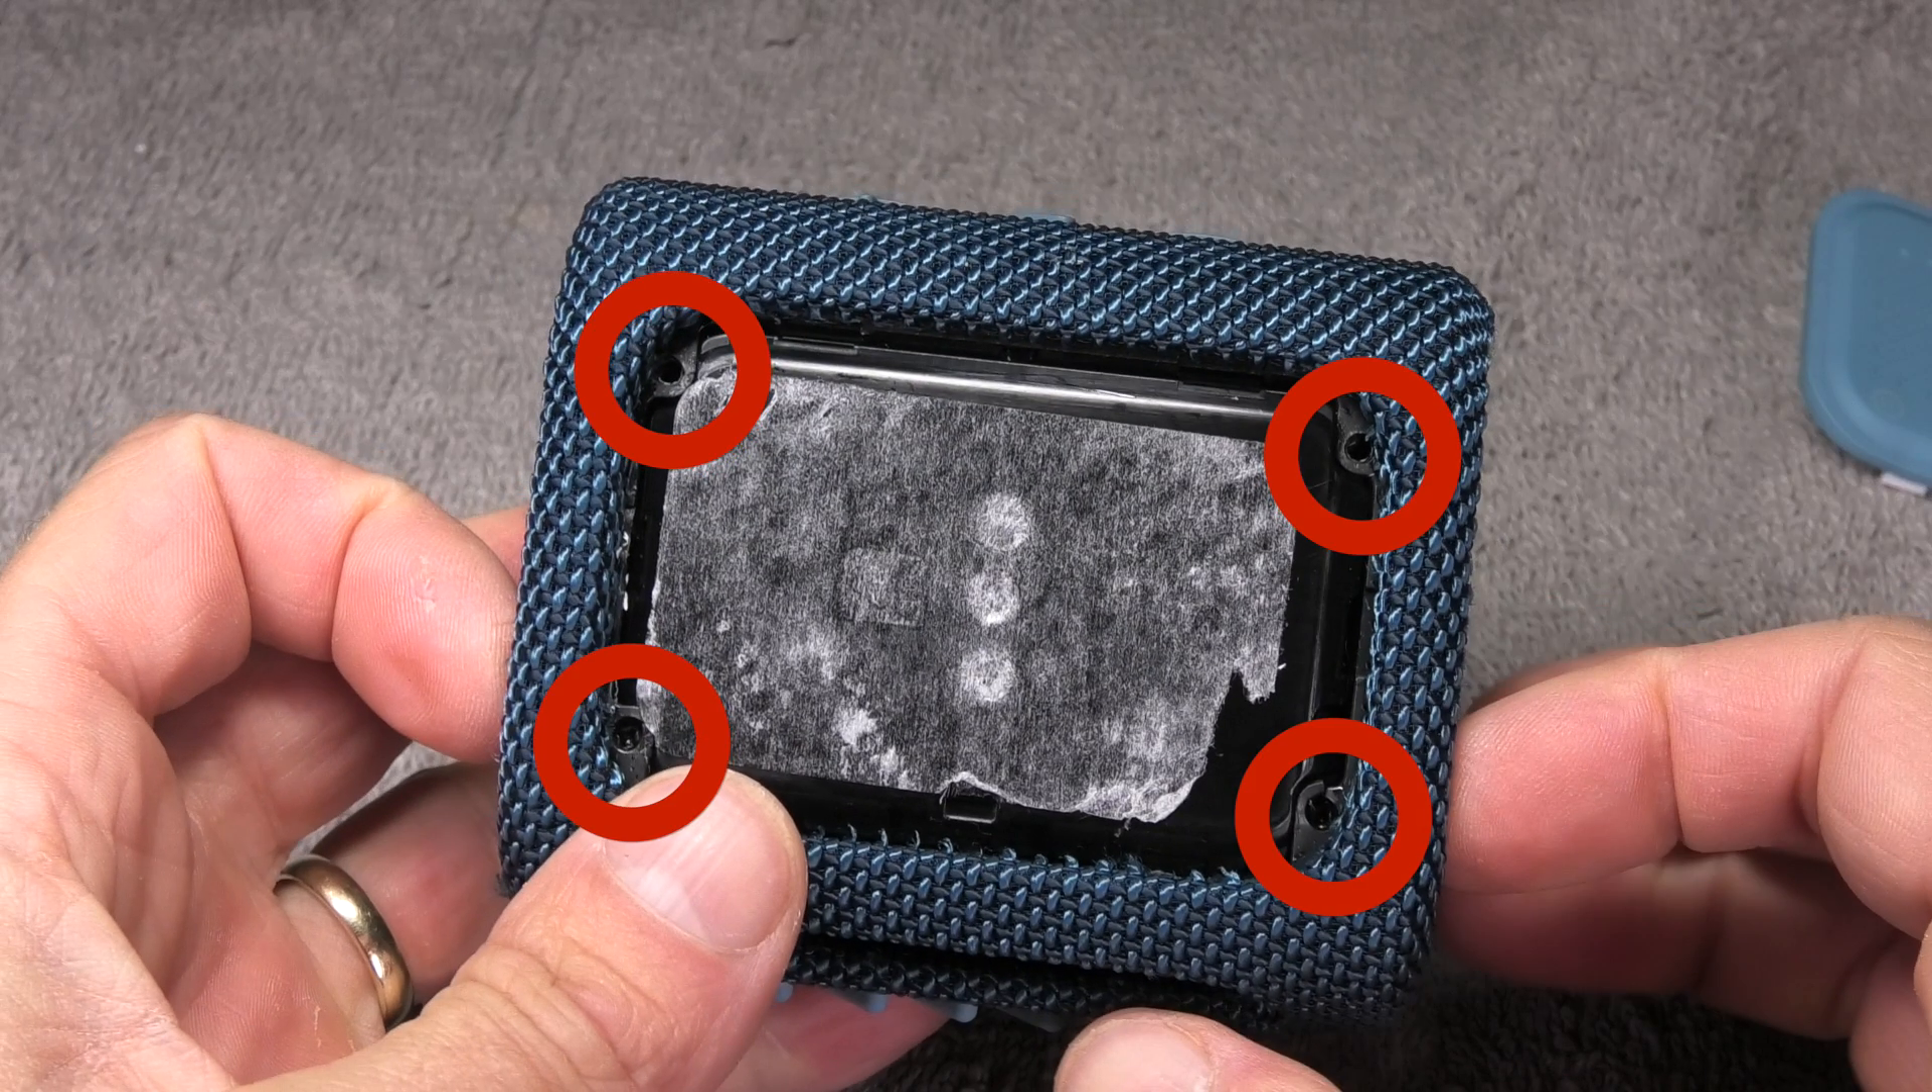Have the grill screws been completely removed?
No.